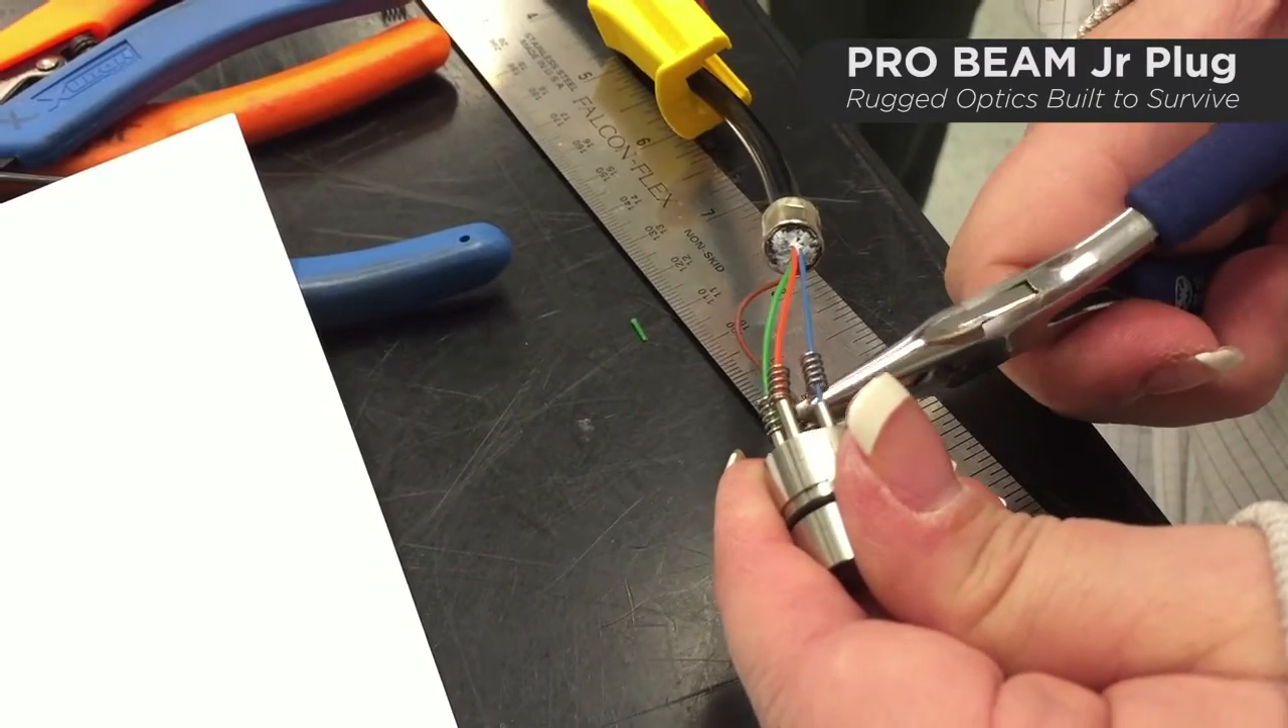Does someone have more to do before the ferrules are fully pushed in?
Yes.